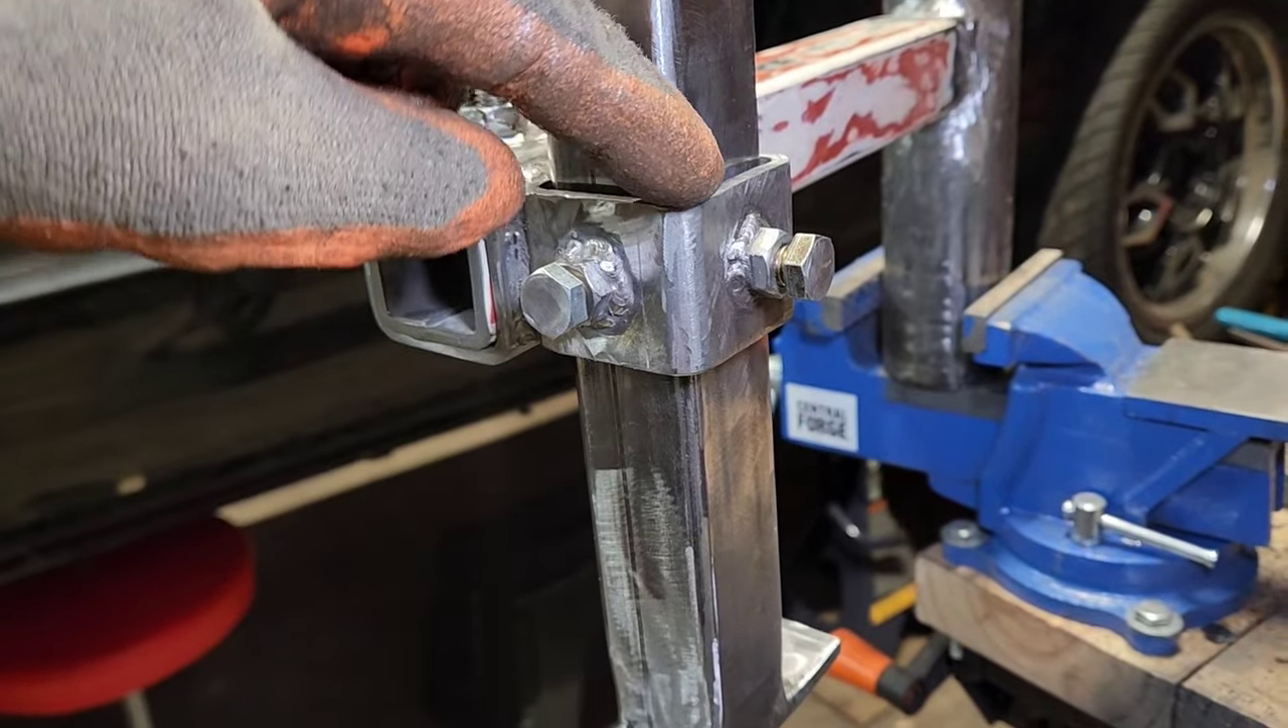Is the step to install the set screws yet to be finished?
No.